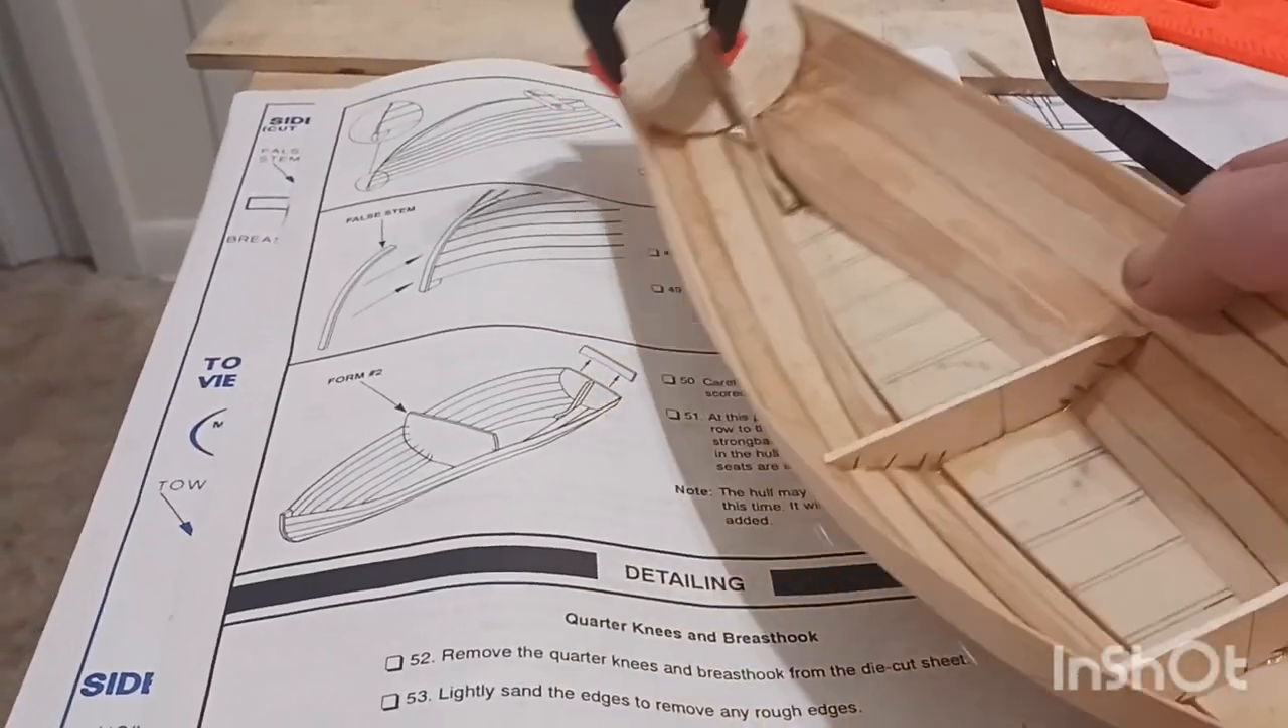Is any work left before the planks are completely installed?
No.